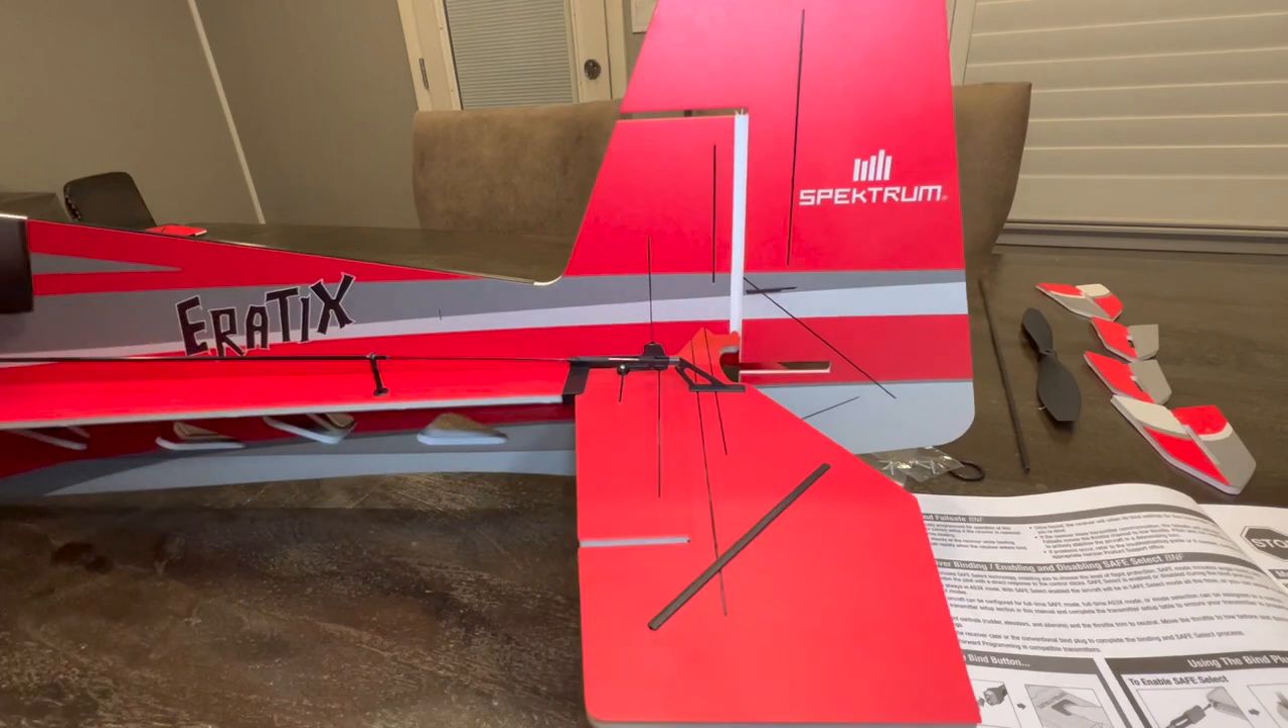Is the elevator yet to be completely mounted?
No.